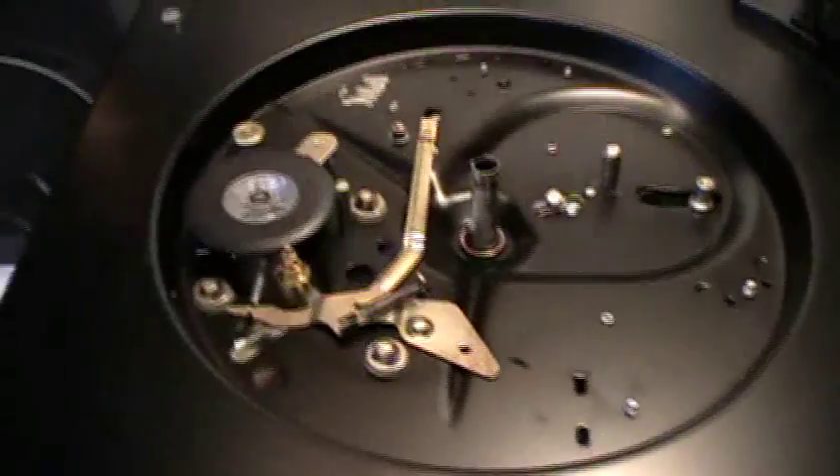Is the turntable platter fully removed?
Yes.